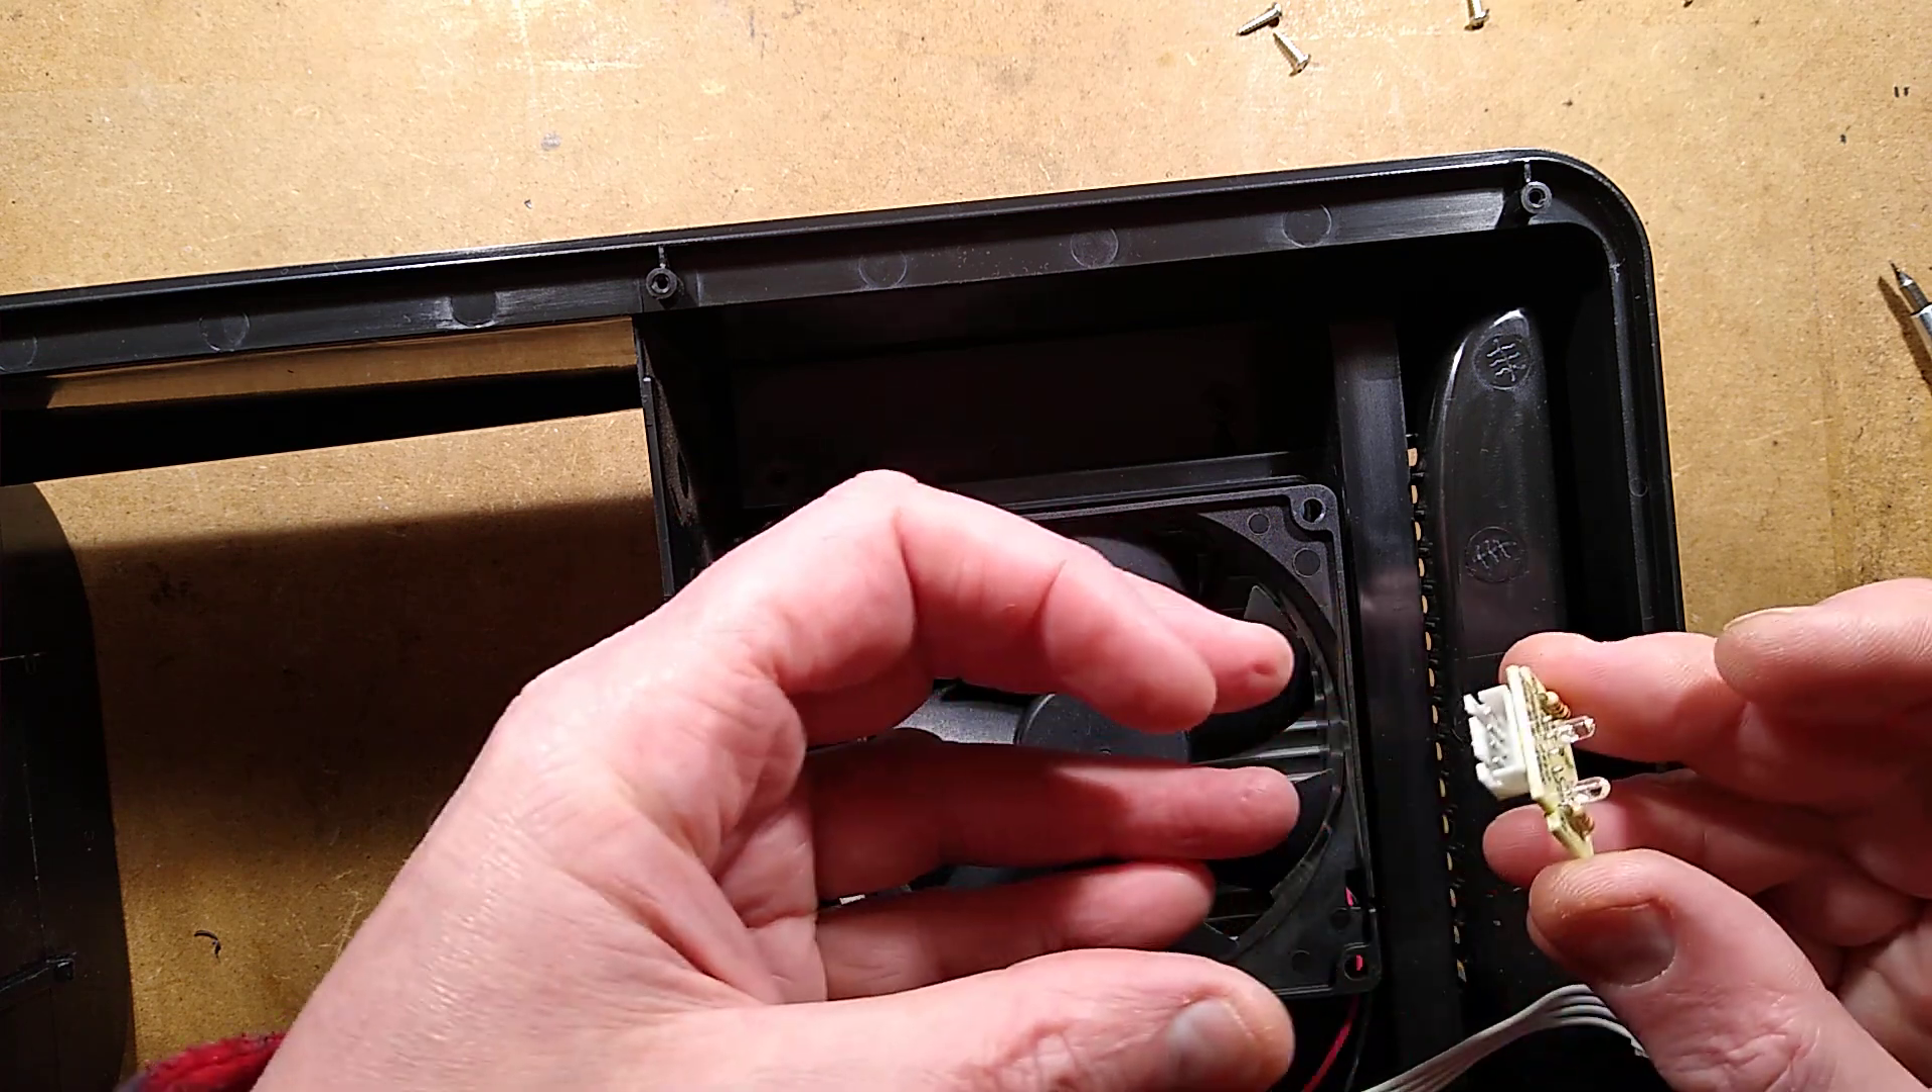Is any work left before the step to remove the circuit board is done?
No.